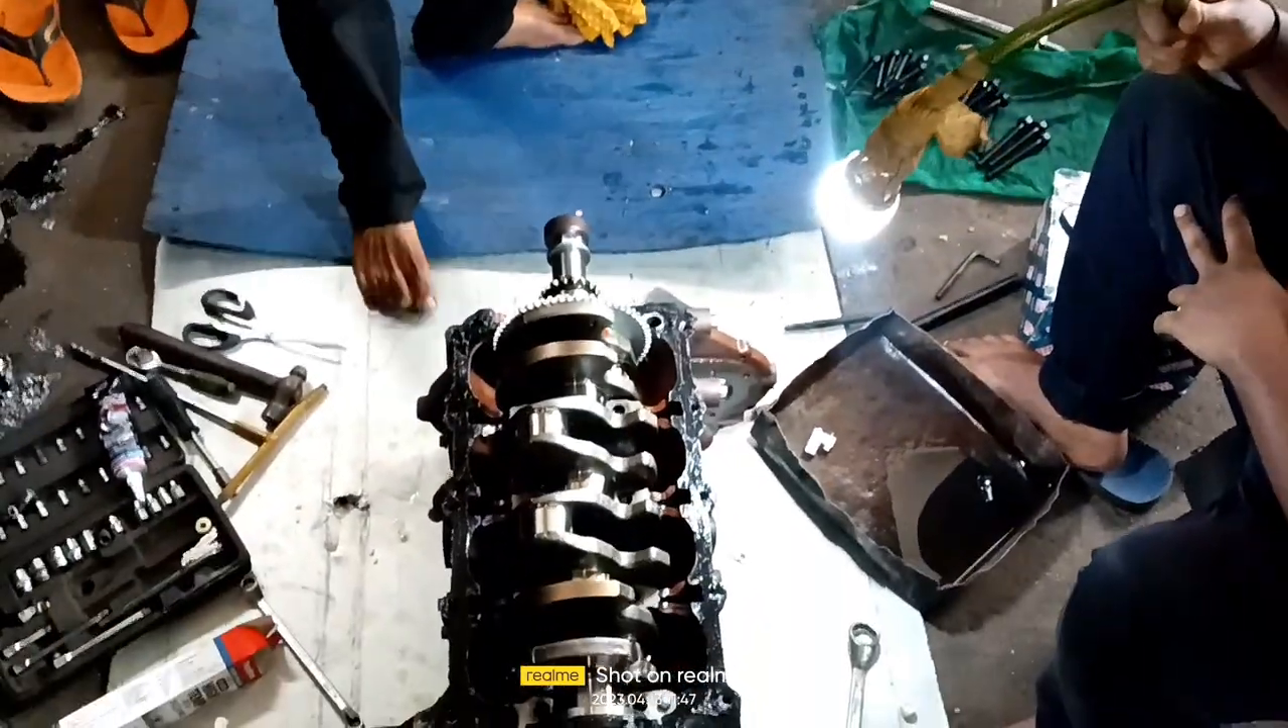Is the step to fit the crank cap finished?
No.